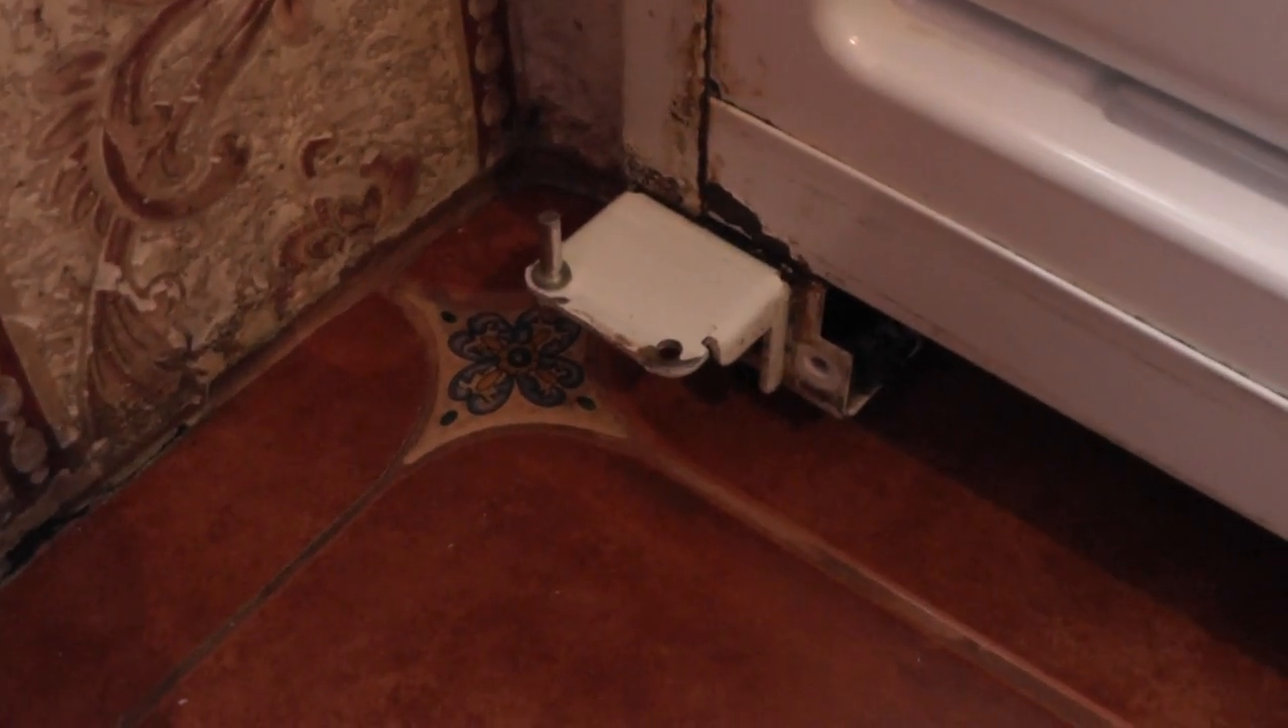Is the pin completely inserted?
Yes.